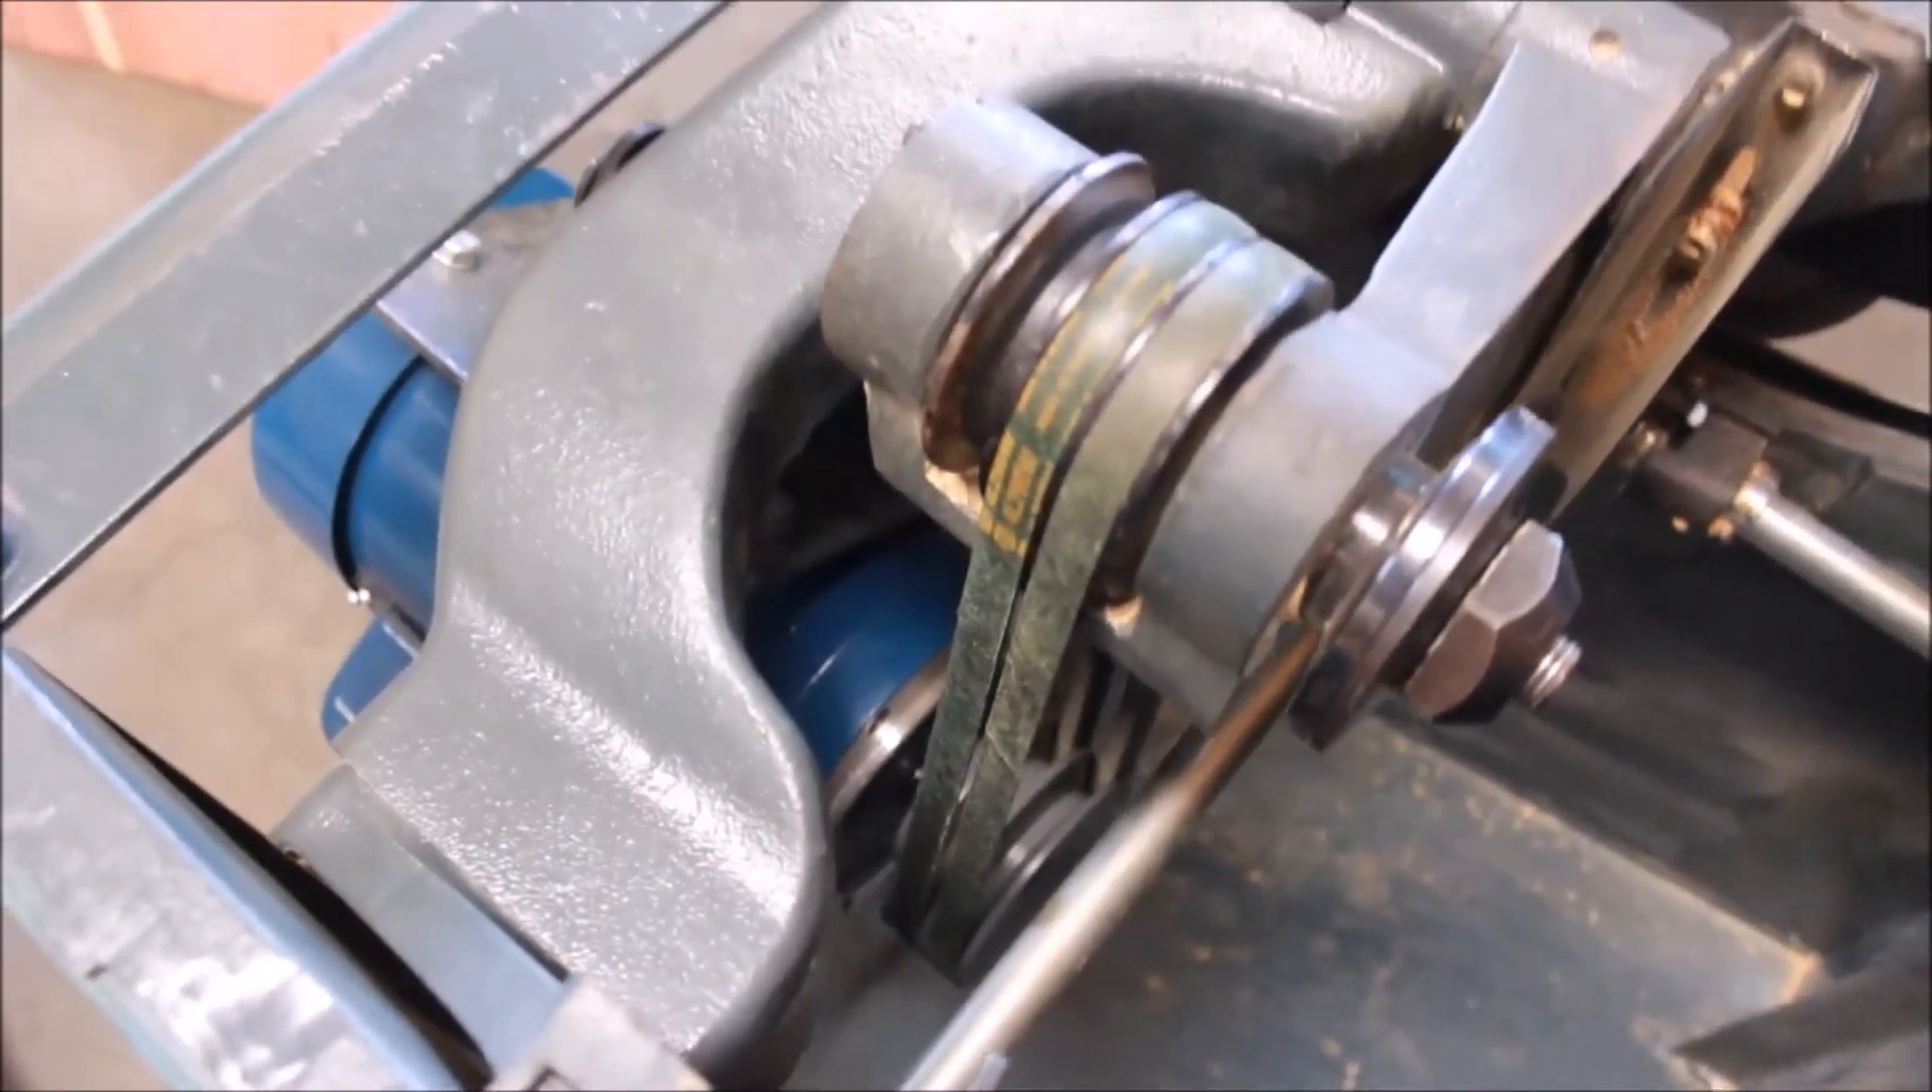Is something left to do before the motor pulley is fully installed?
No.